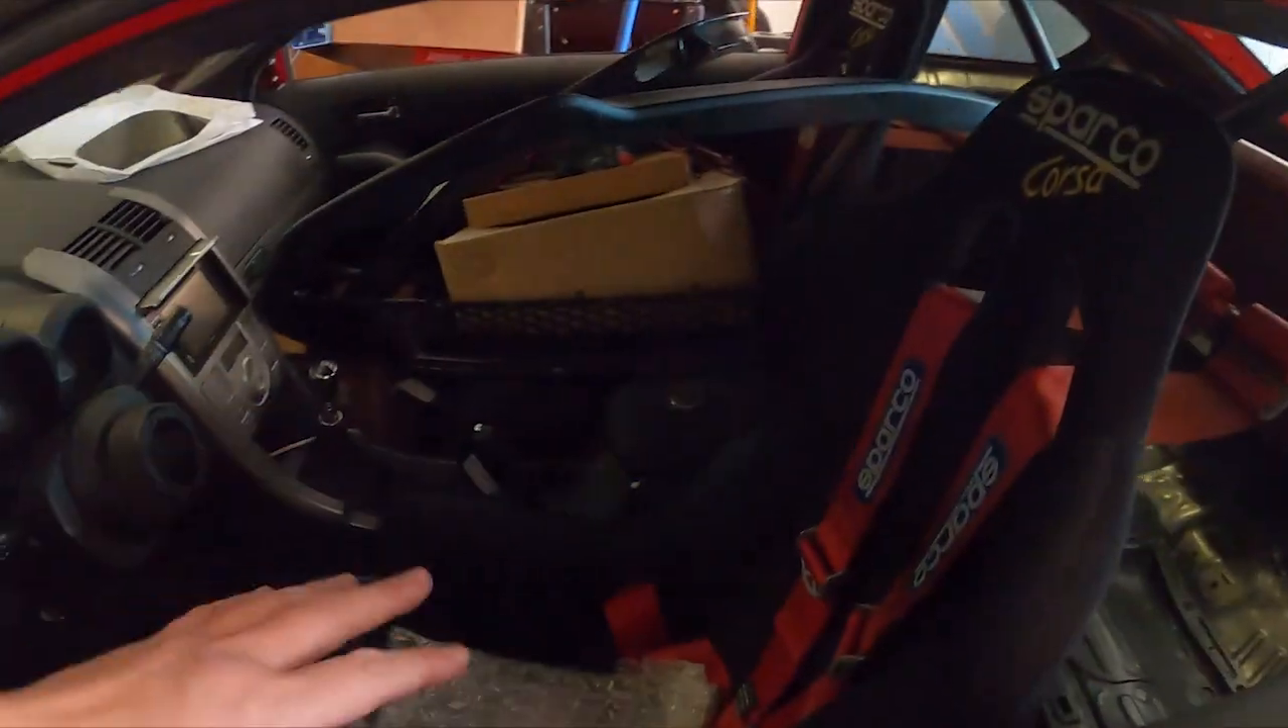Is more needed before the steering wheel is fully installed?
Yes.